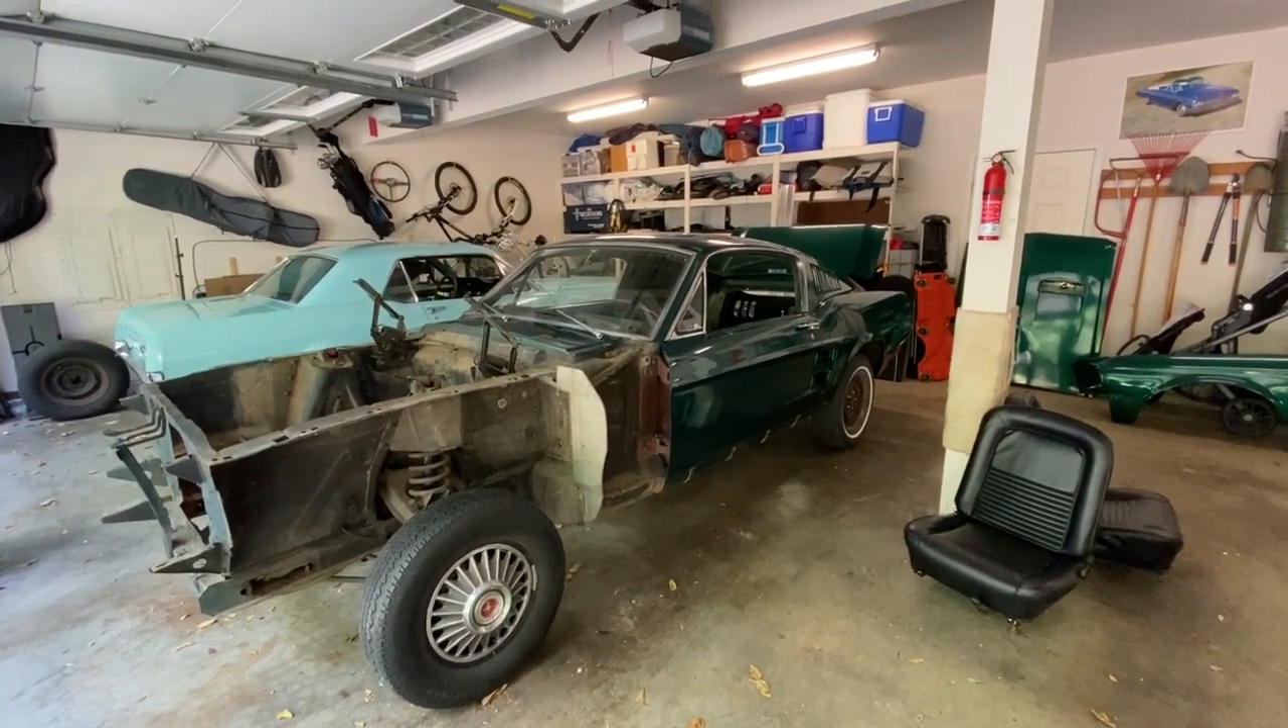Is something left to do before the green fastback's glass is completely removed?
Yes.